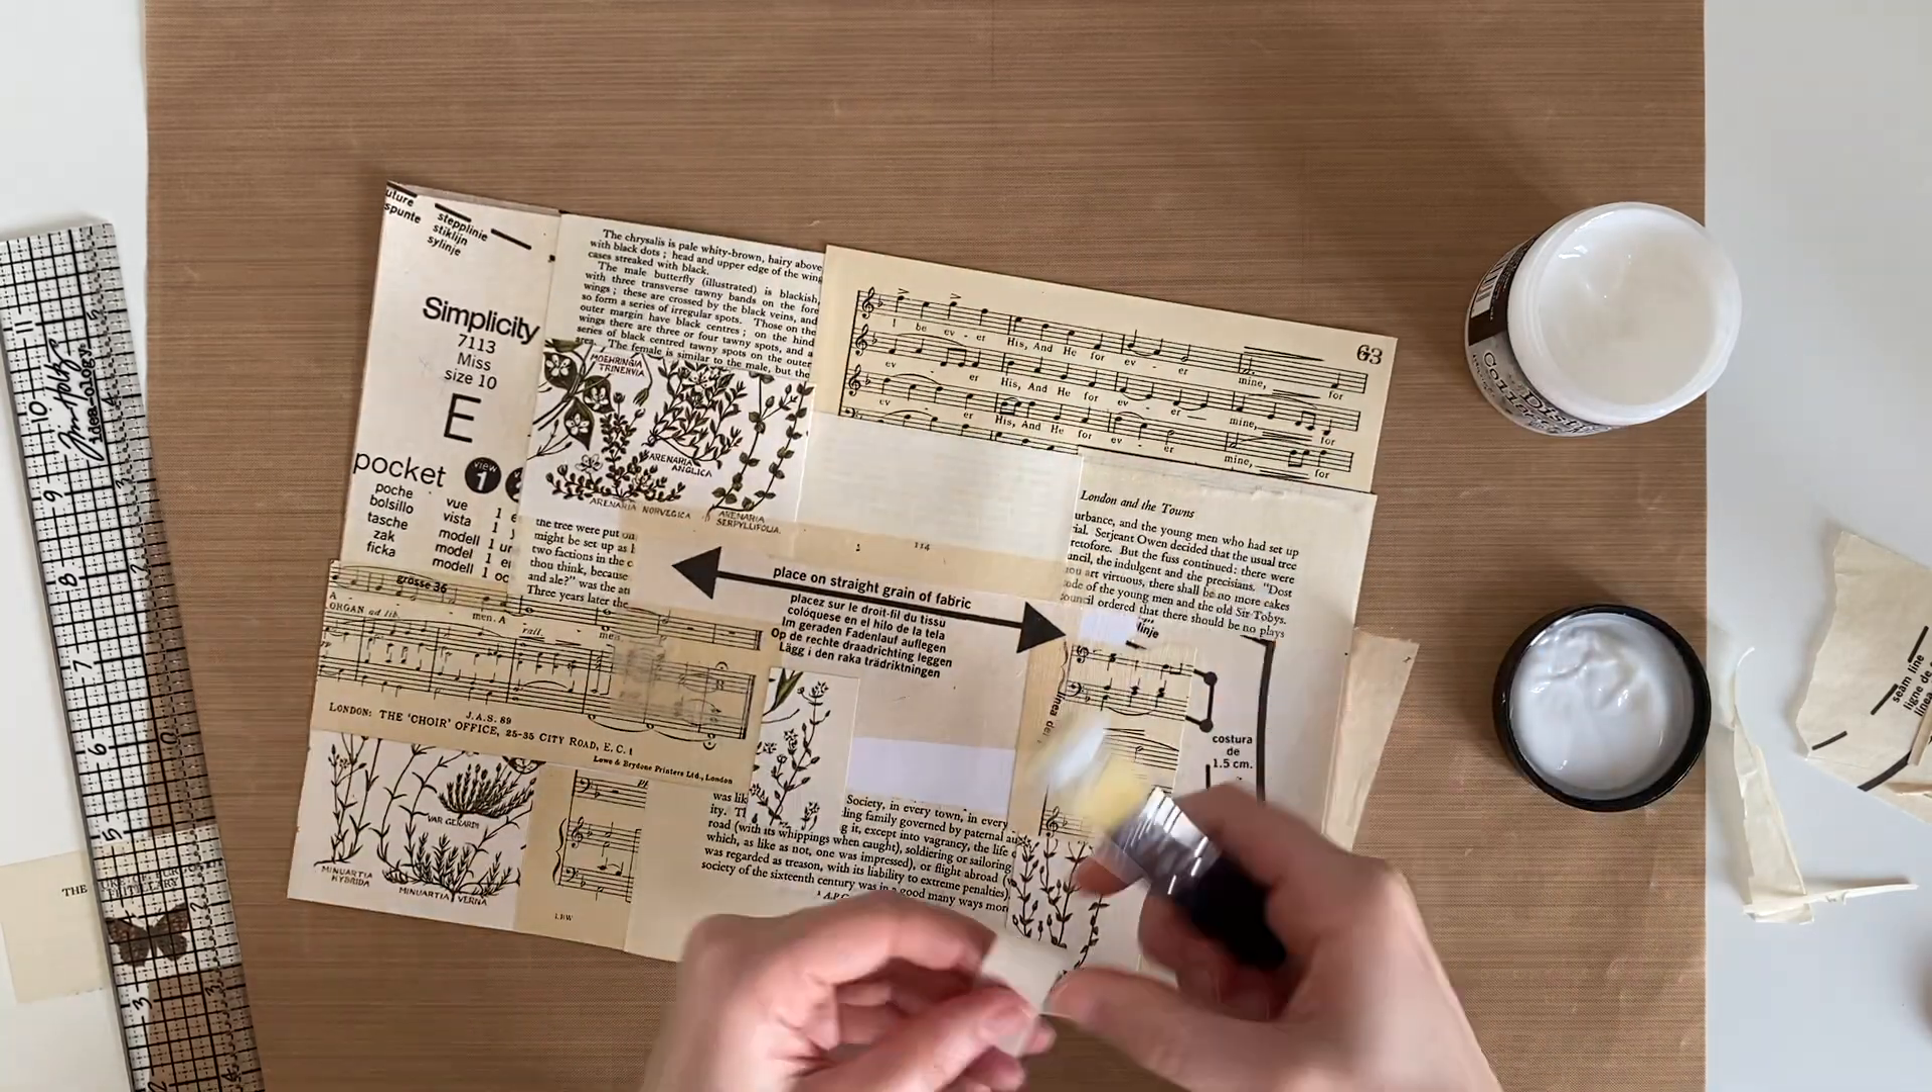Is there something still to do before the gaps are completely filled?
Yes.